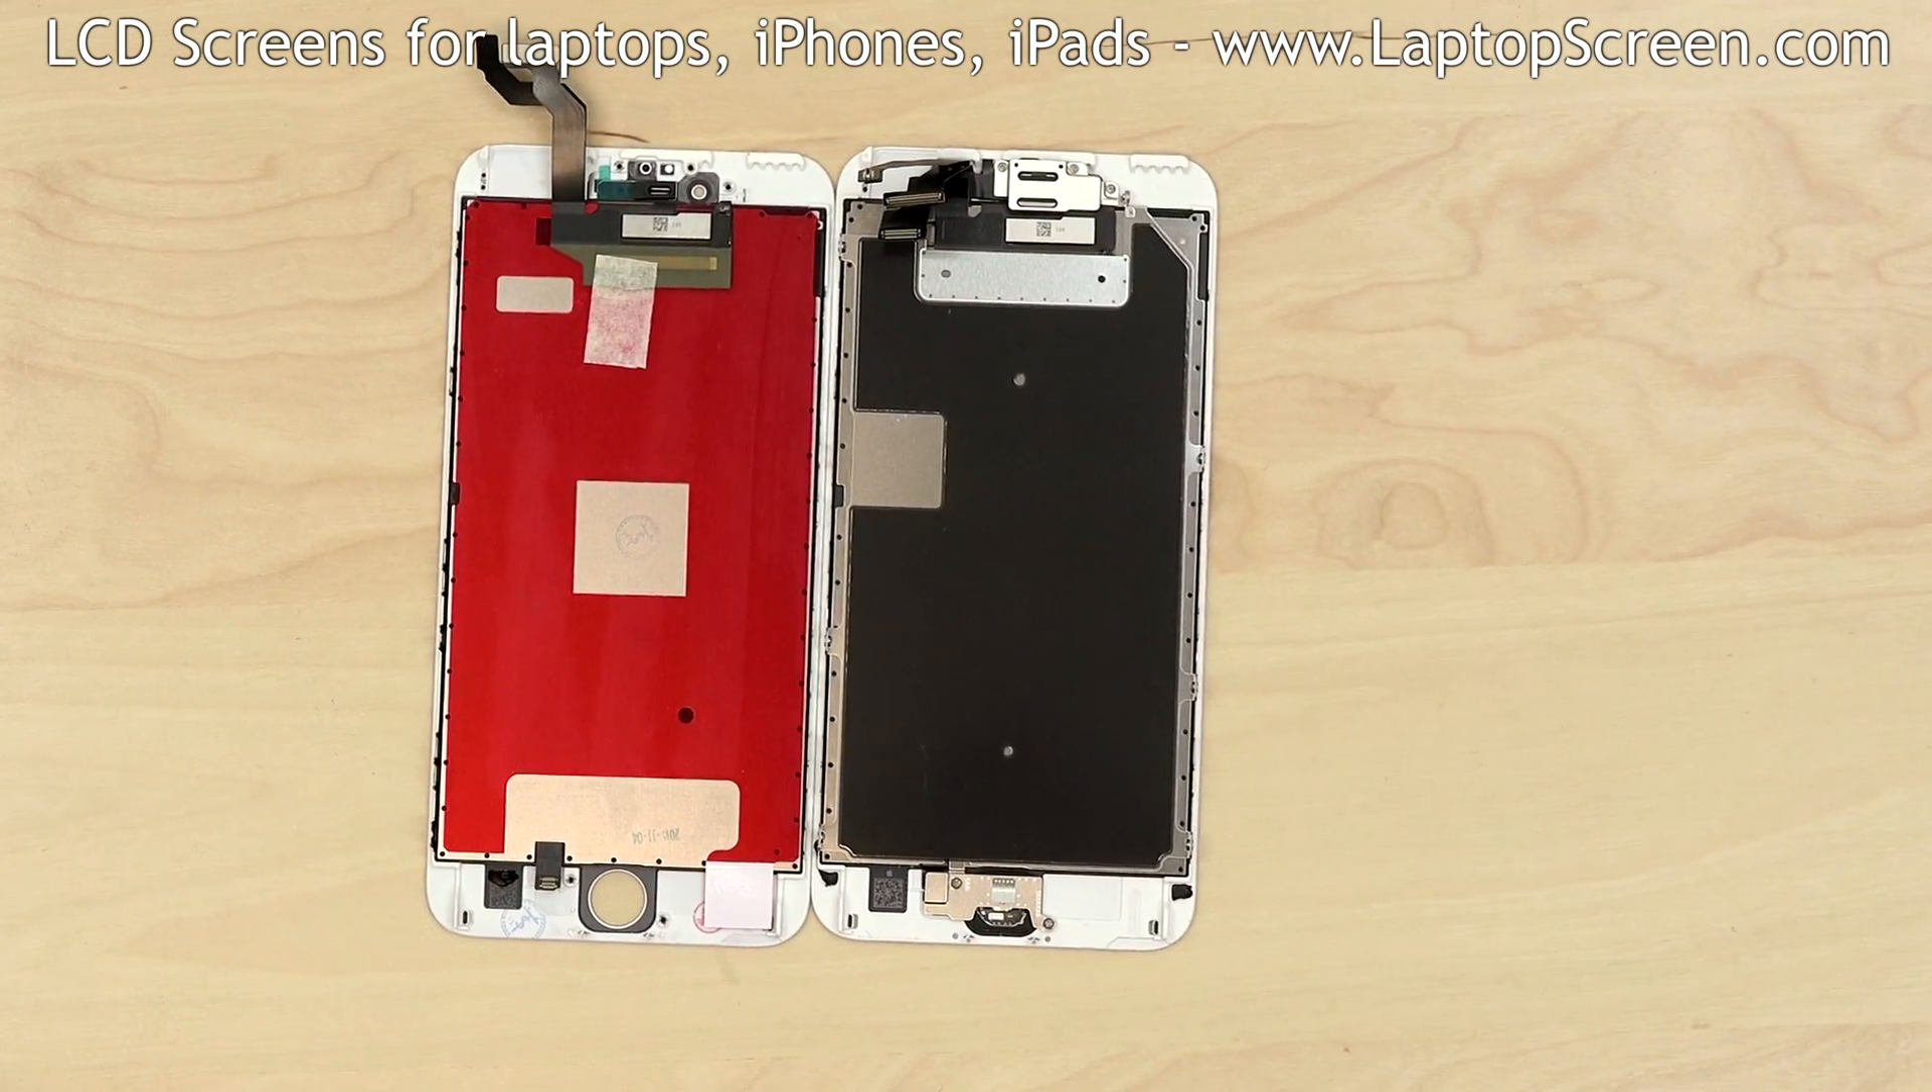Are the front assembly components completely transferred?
No.